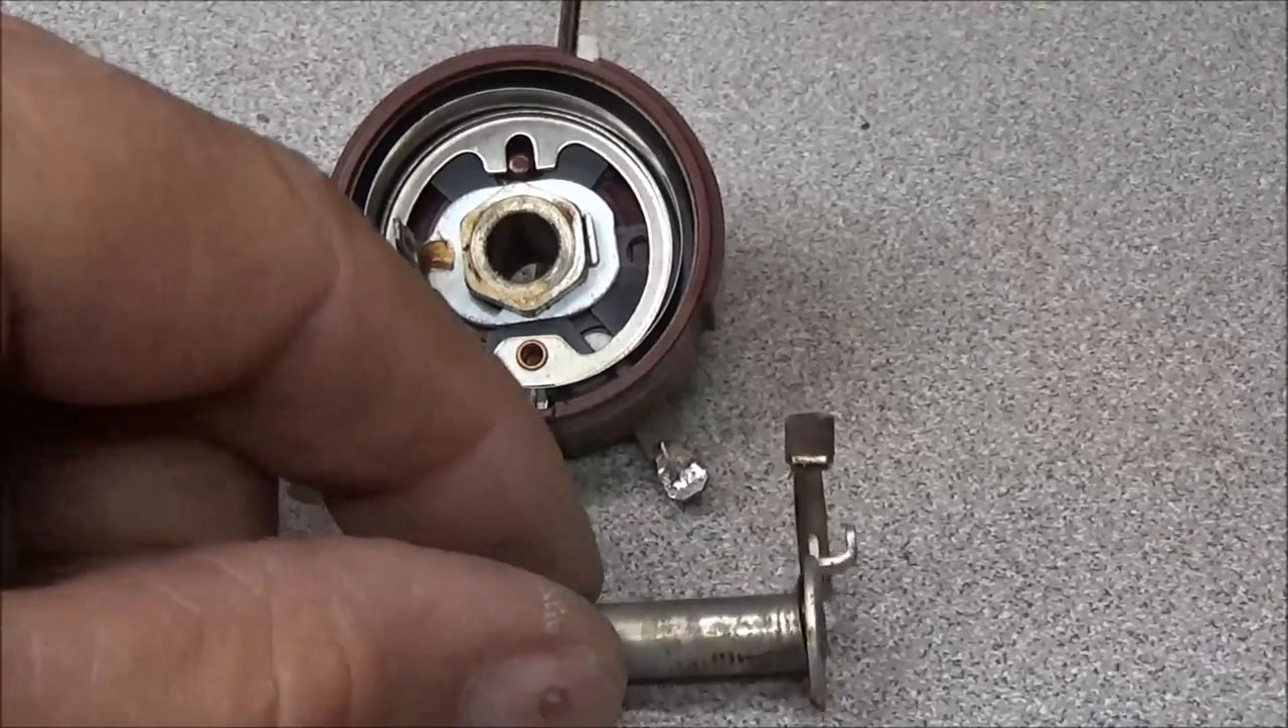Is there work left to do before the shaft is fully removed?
No.